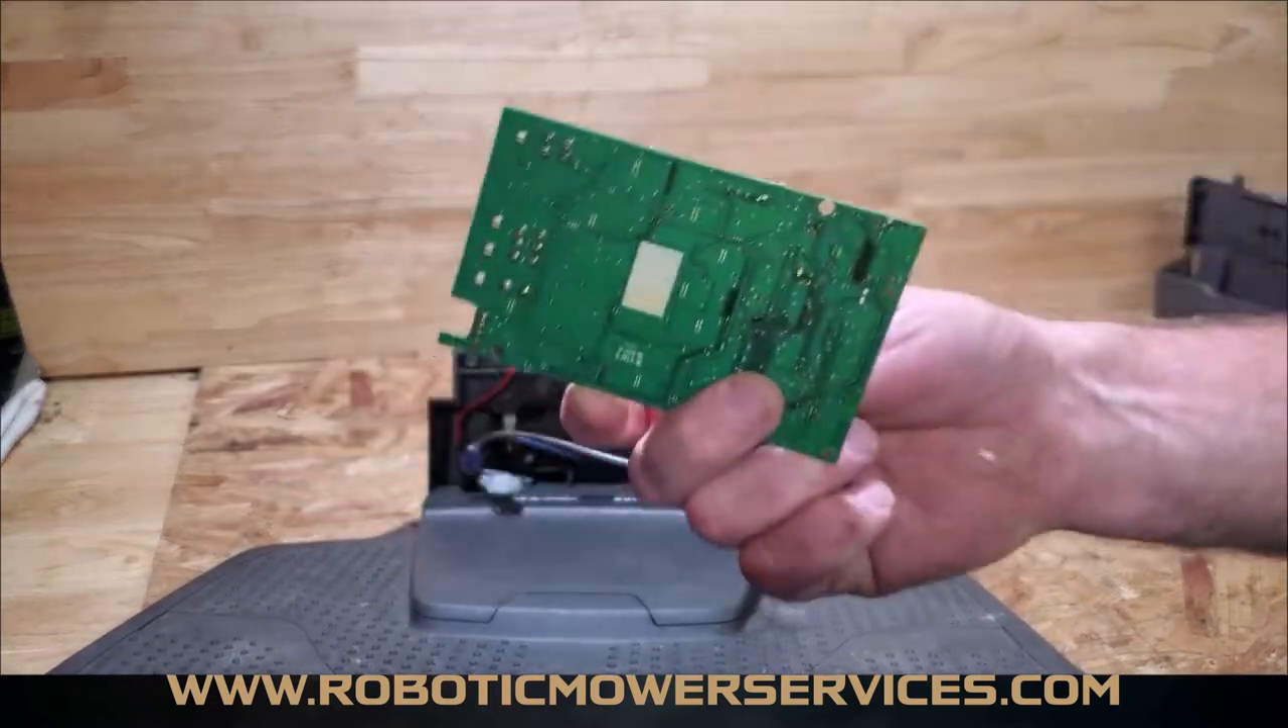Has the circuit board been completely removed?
Yes.